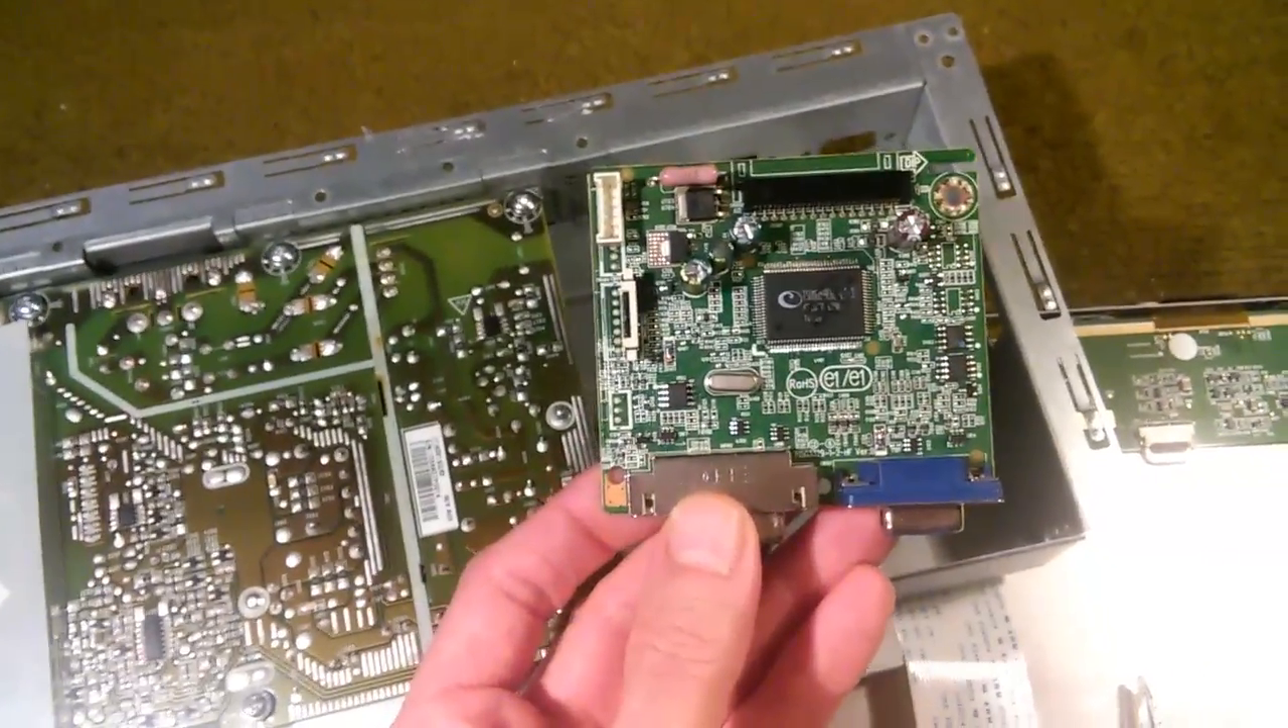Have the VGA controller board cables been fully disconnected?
Yes.